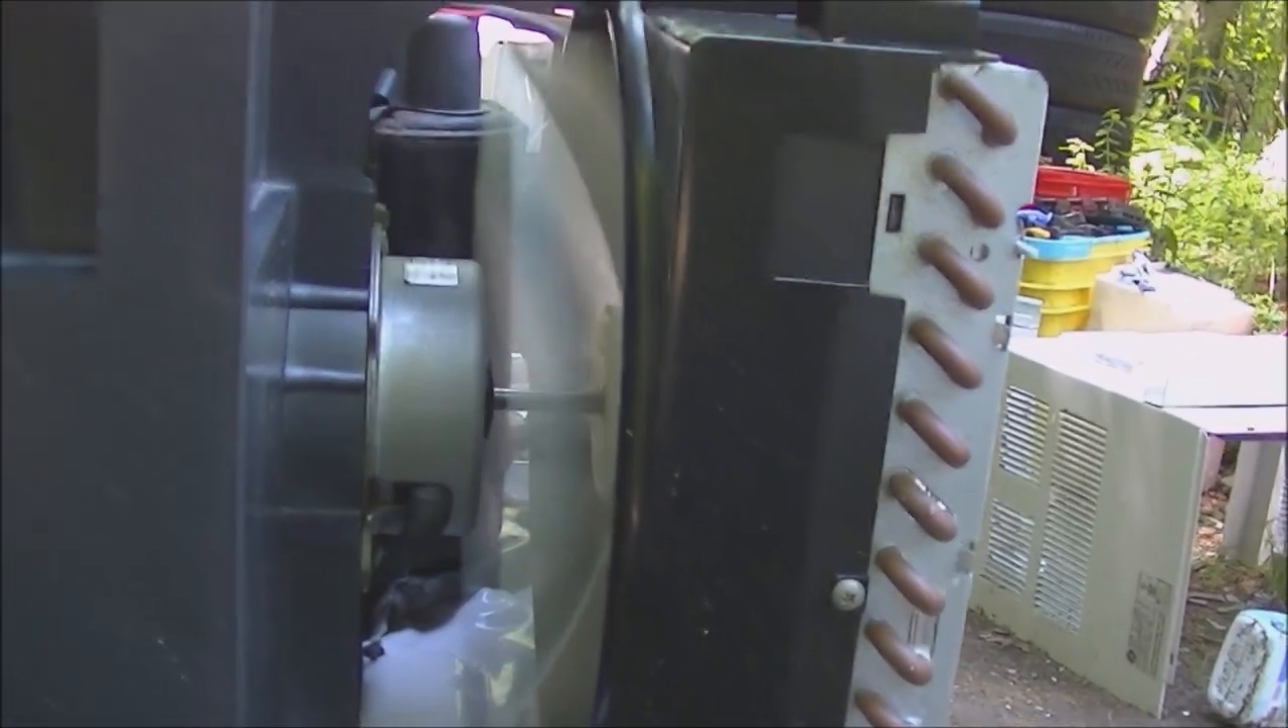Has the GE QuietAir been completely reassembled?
No.